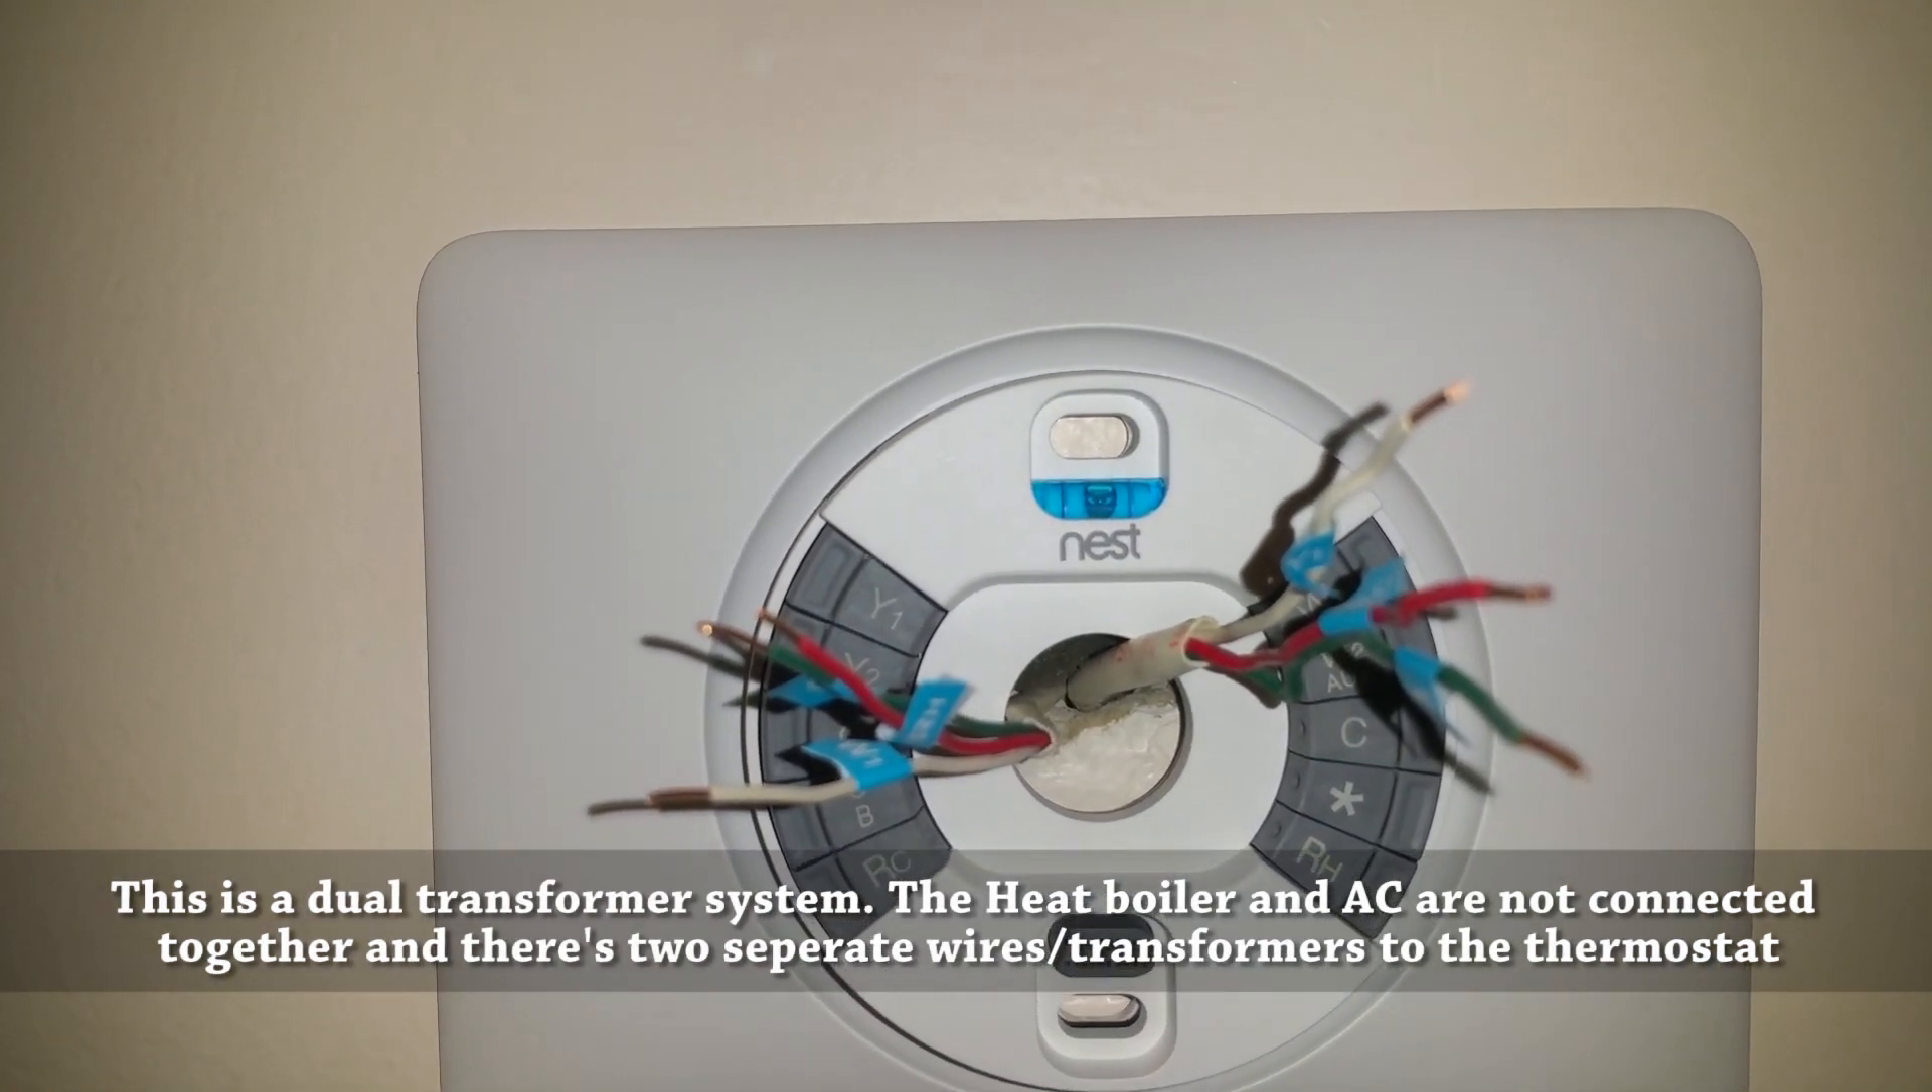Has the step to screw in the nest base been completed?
No.